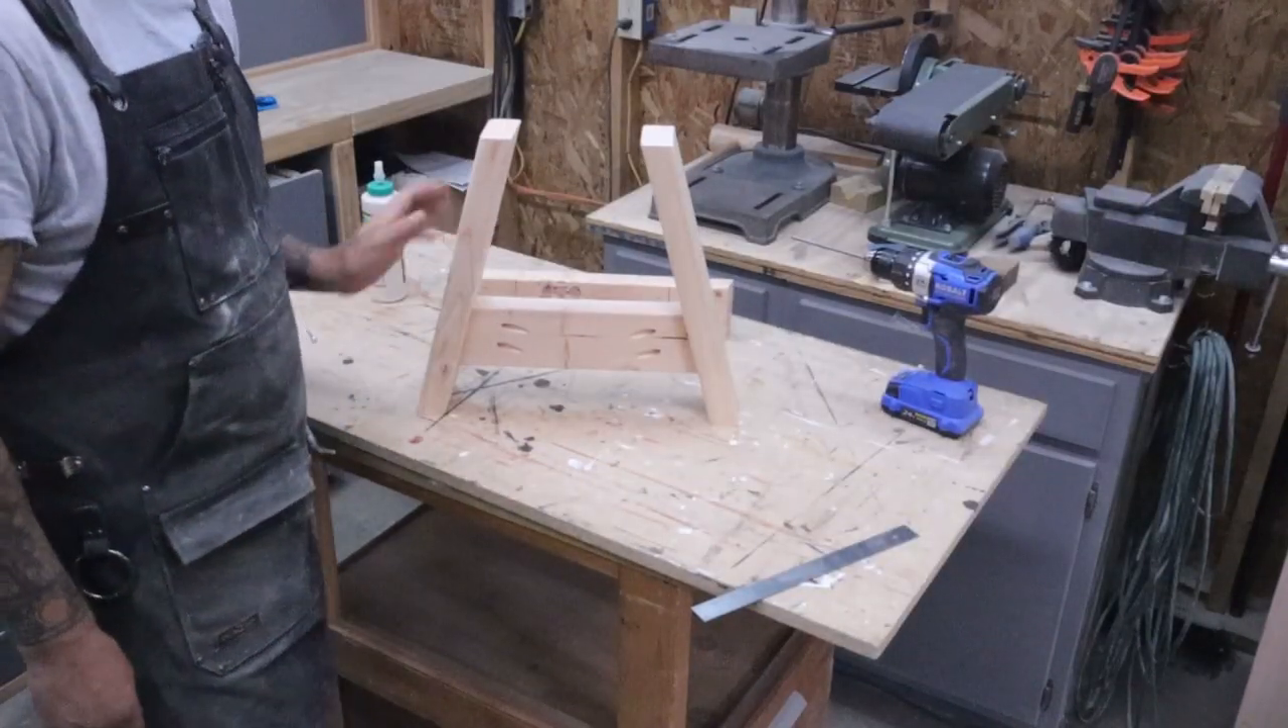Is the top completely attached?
No.